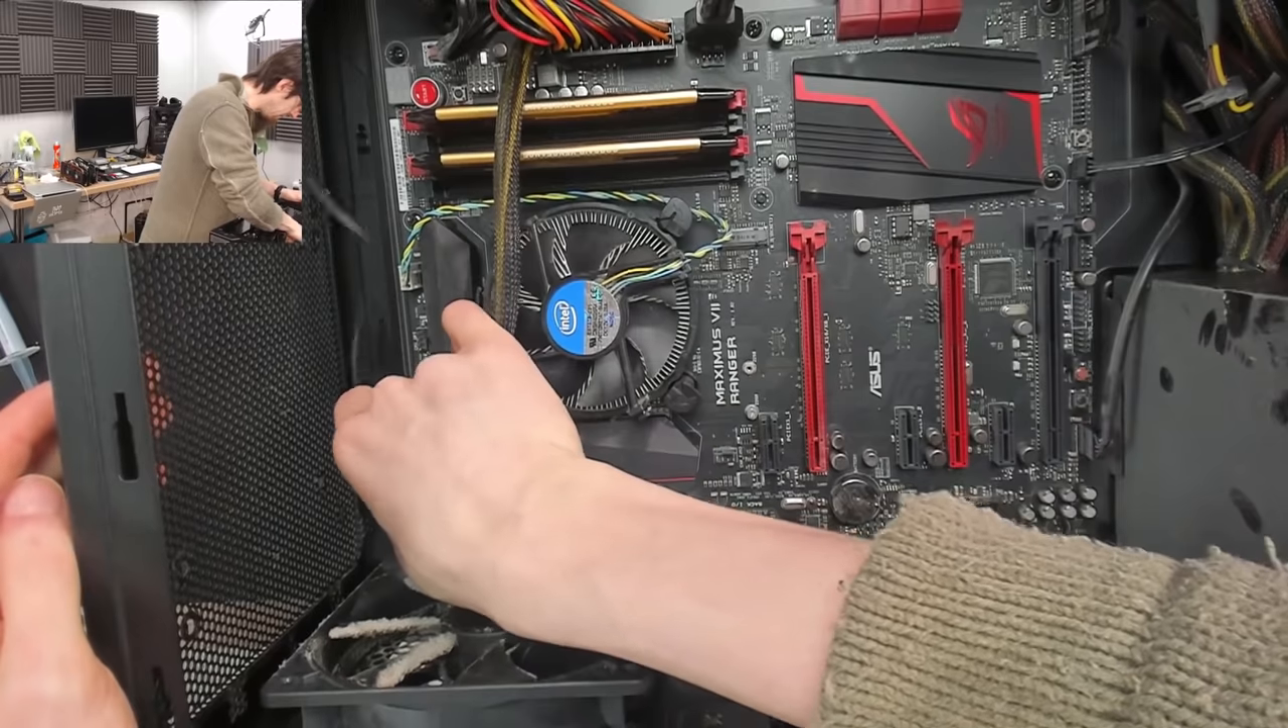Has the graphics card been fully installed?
No.